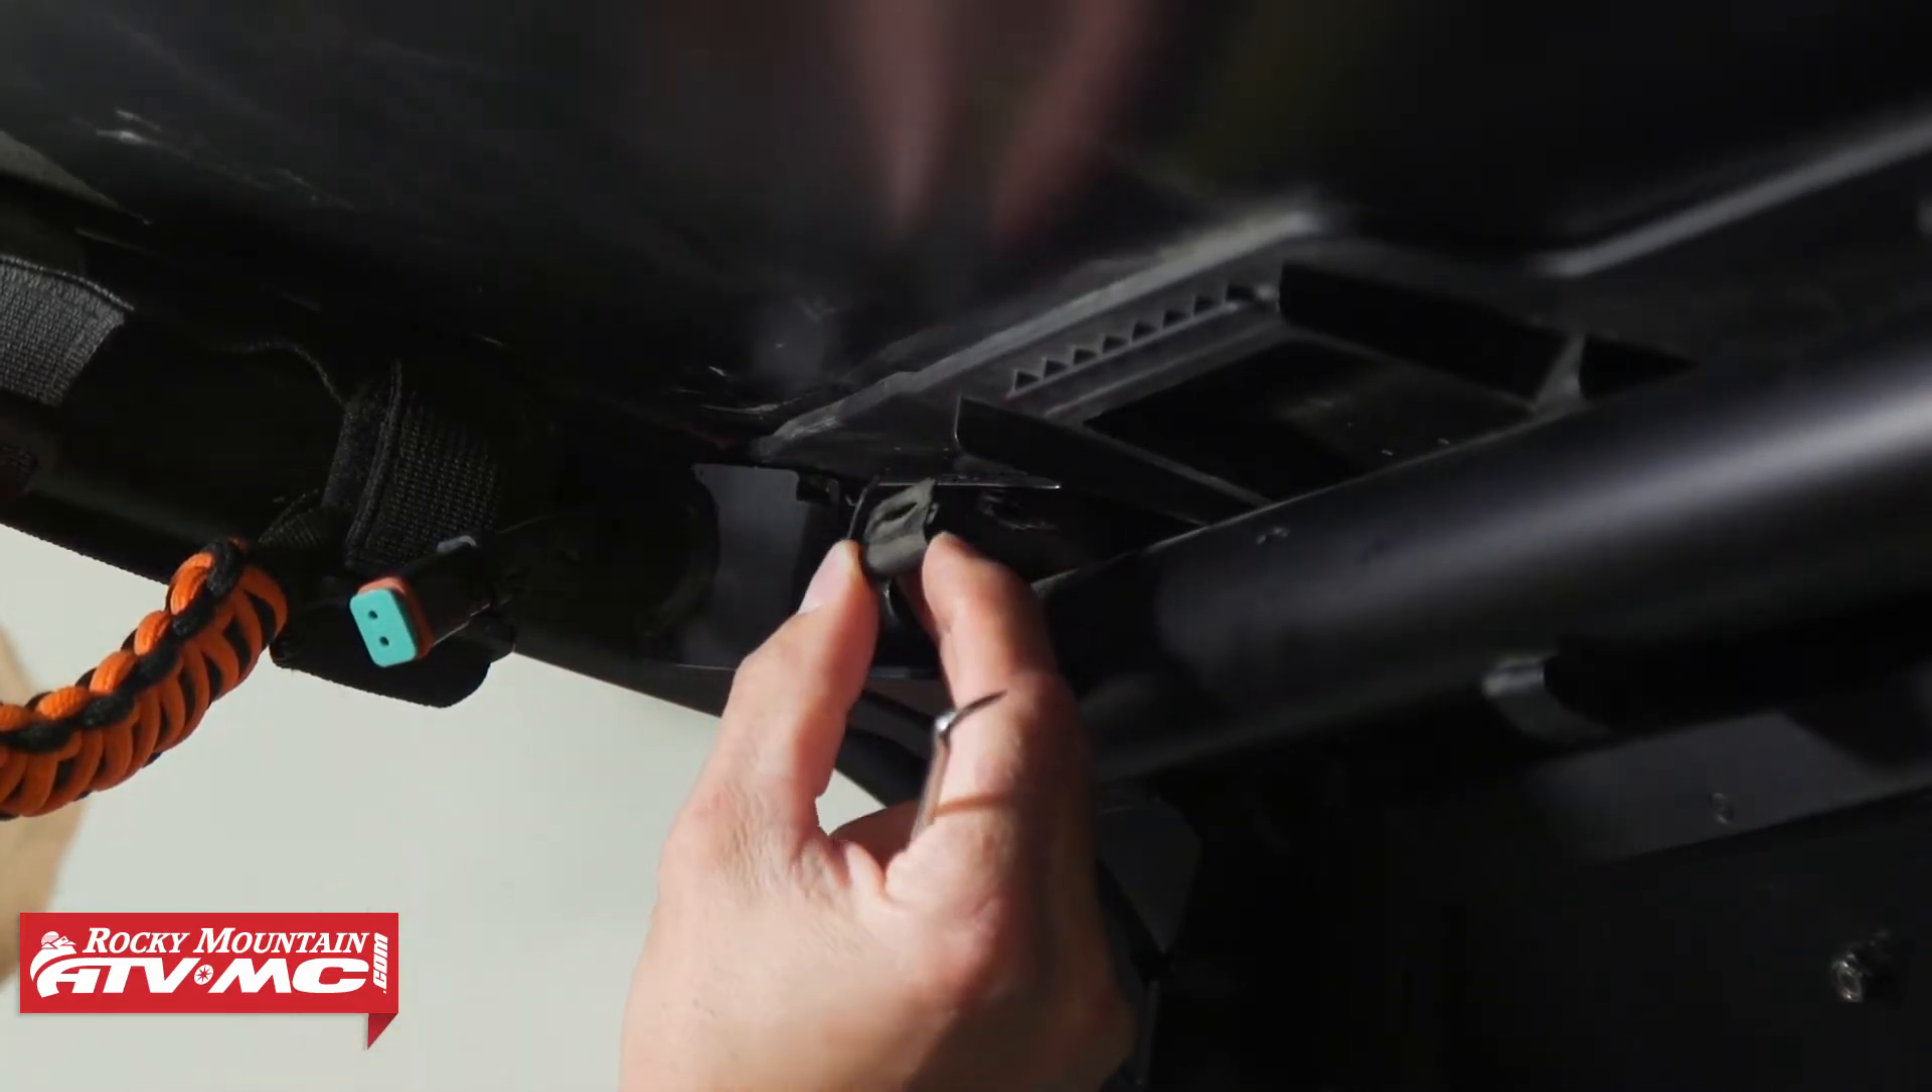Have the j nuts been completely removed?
No.